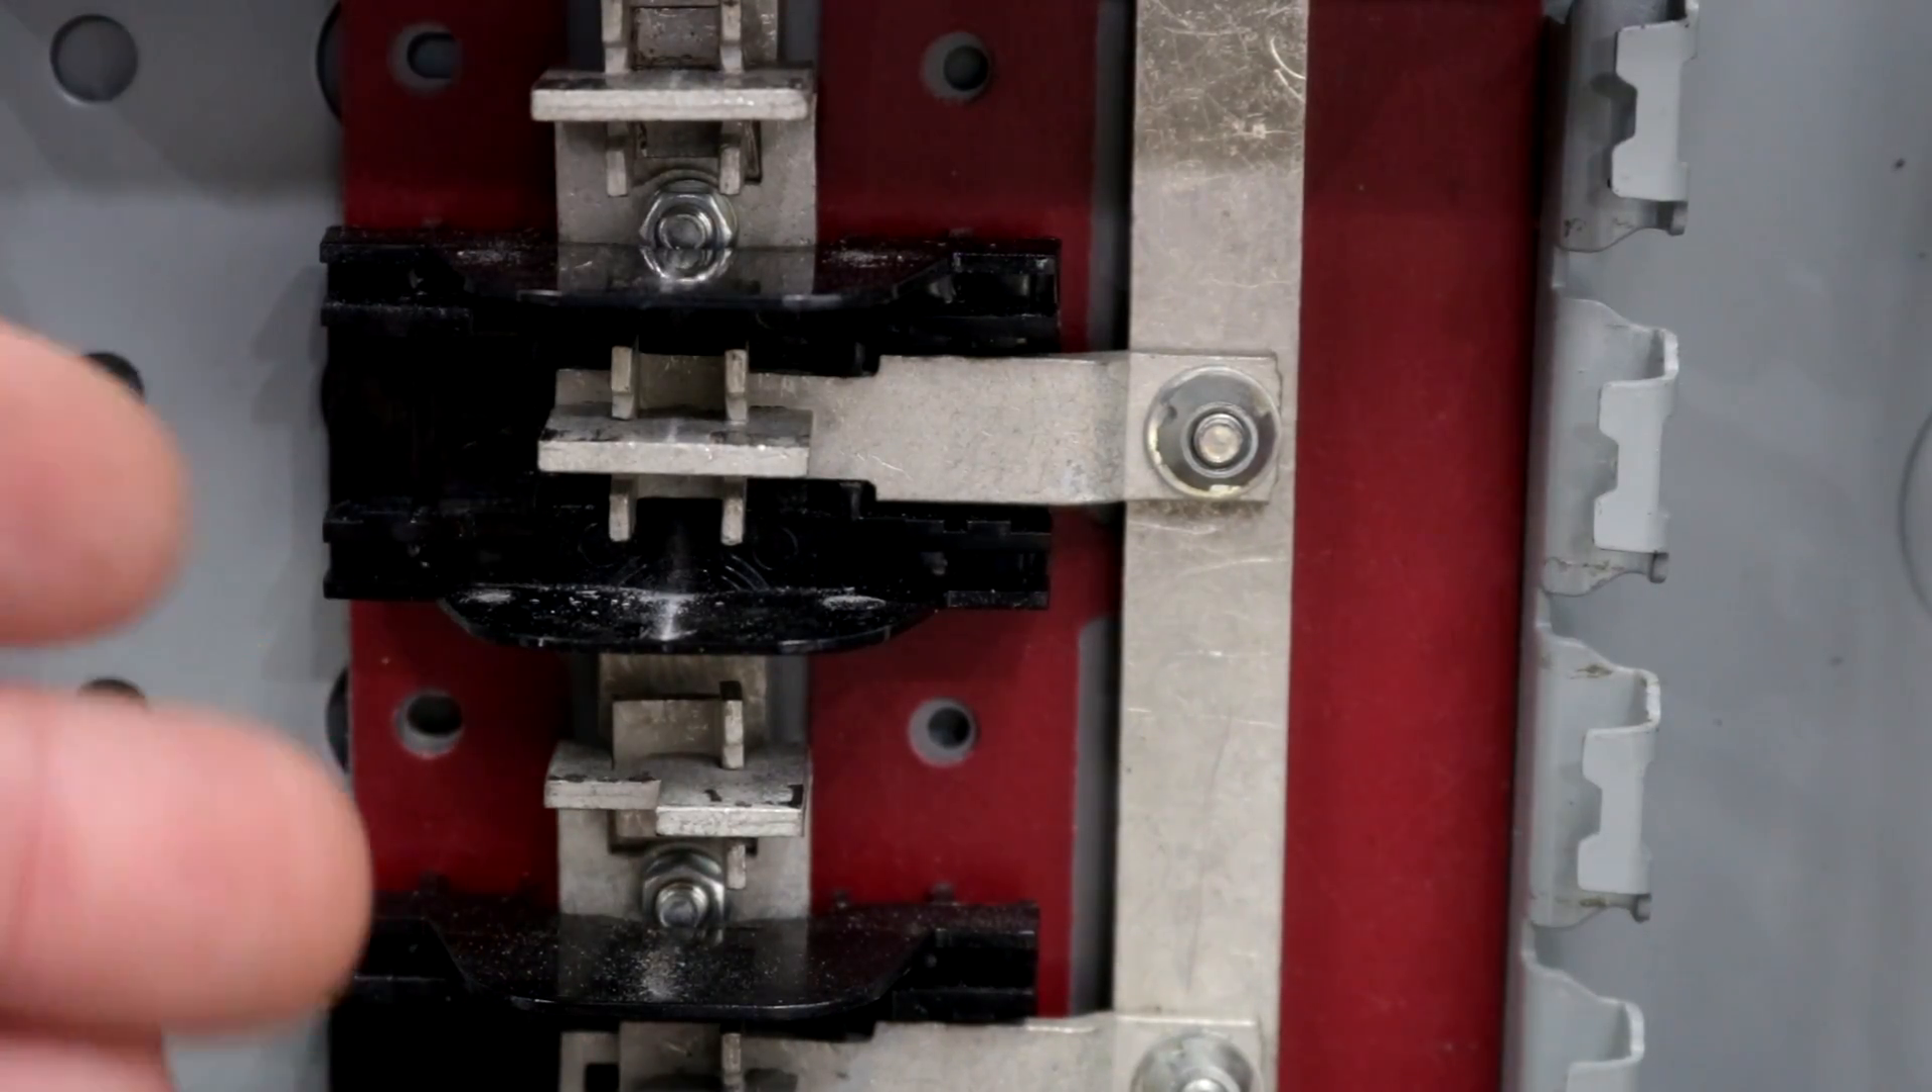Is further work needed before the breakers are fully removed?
No.